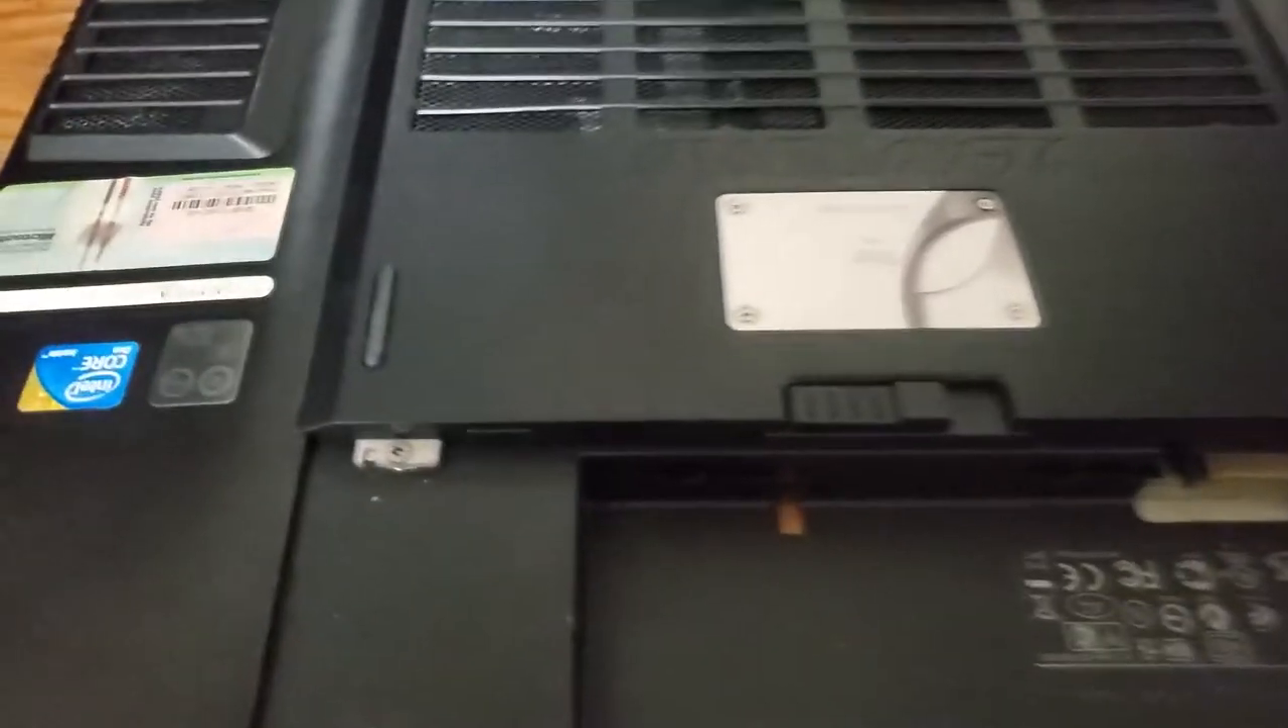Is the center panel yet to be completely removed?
Yes.